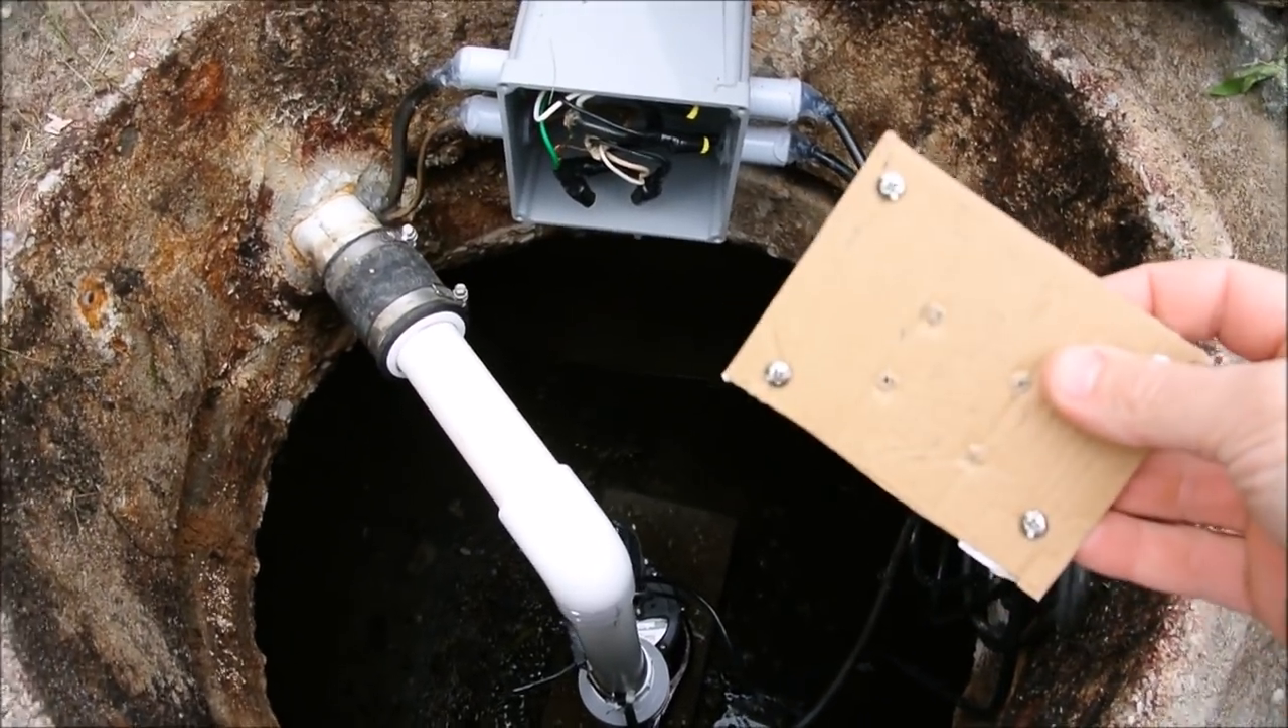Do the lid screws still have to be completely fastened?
Yes.